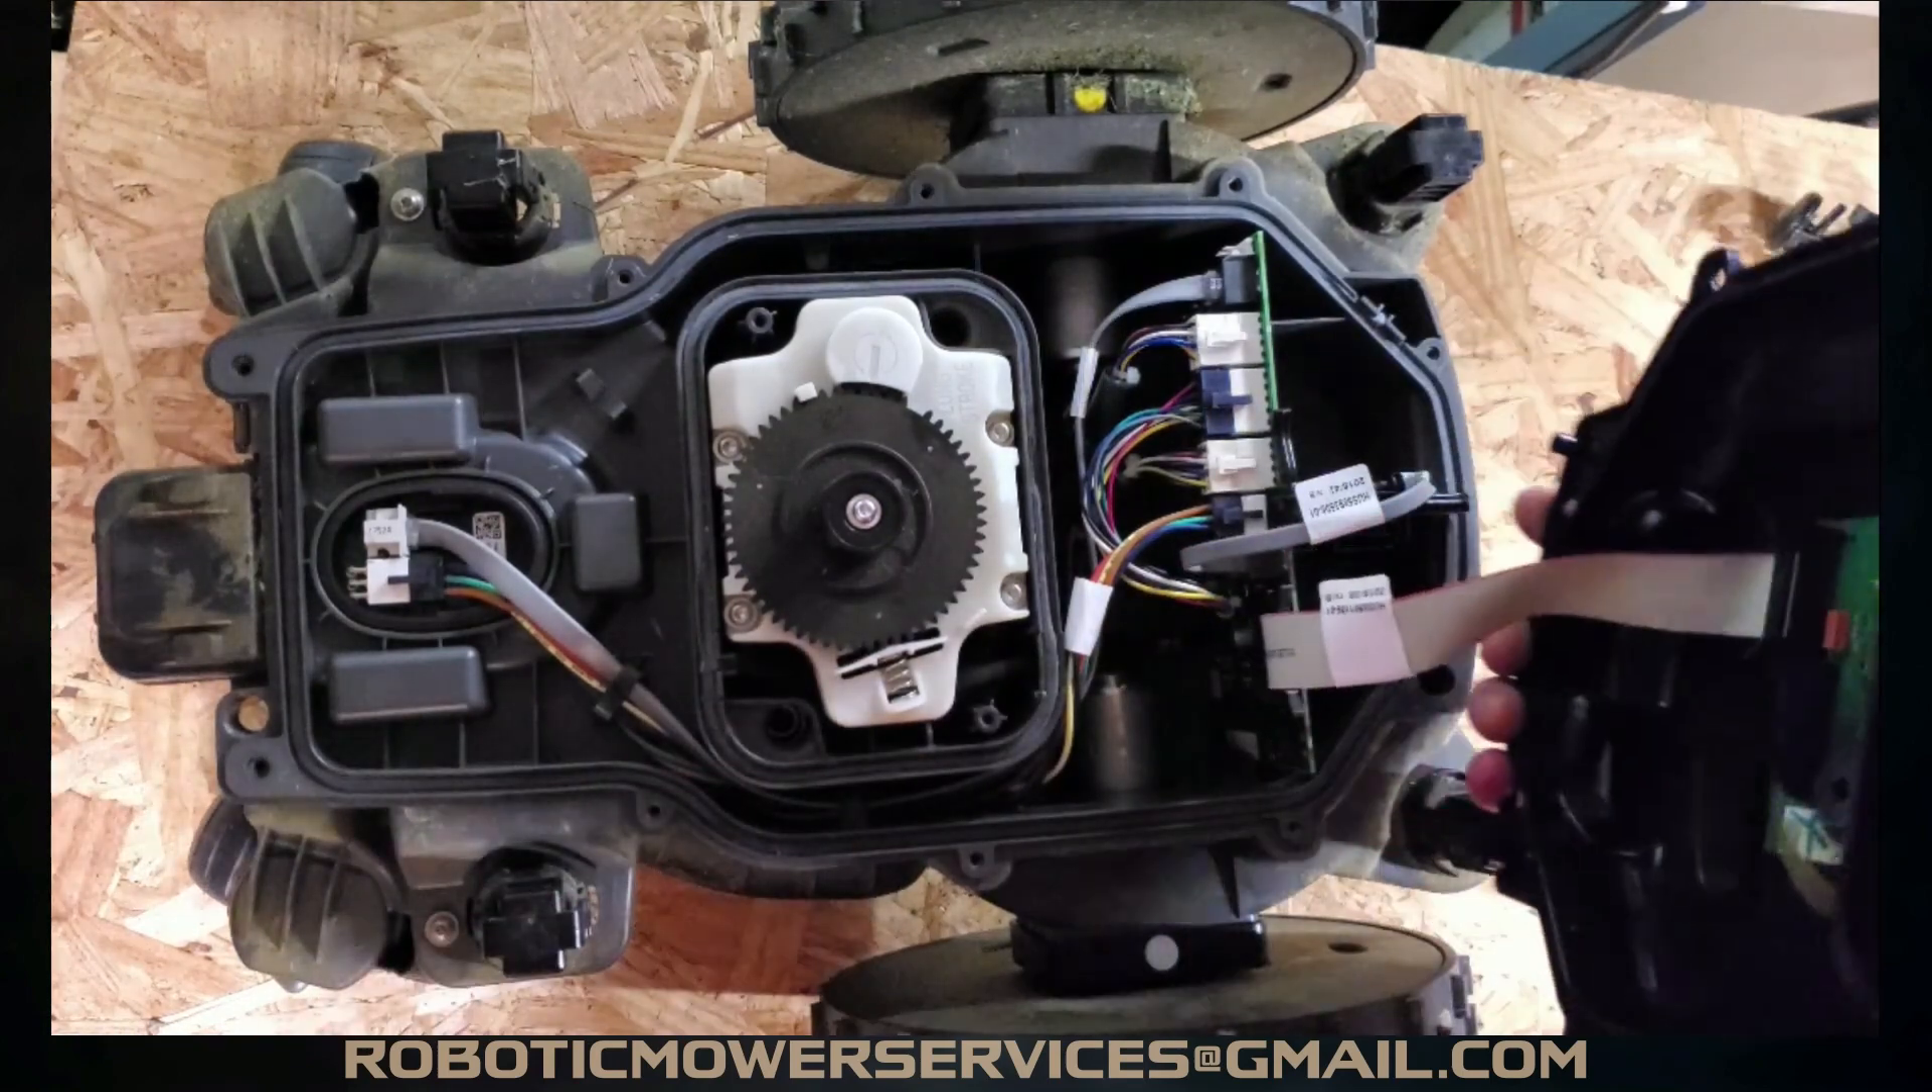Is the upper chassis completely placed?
No.